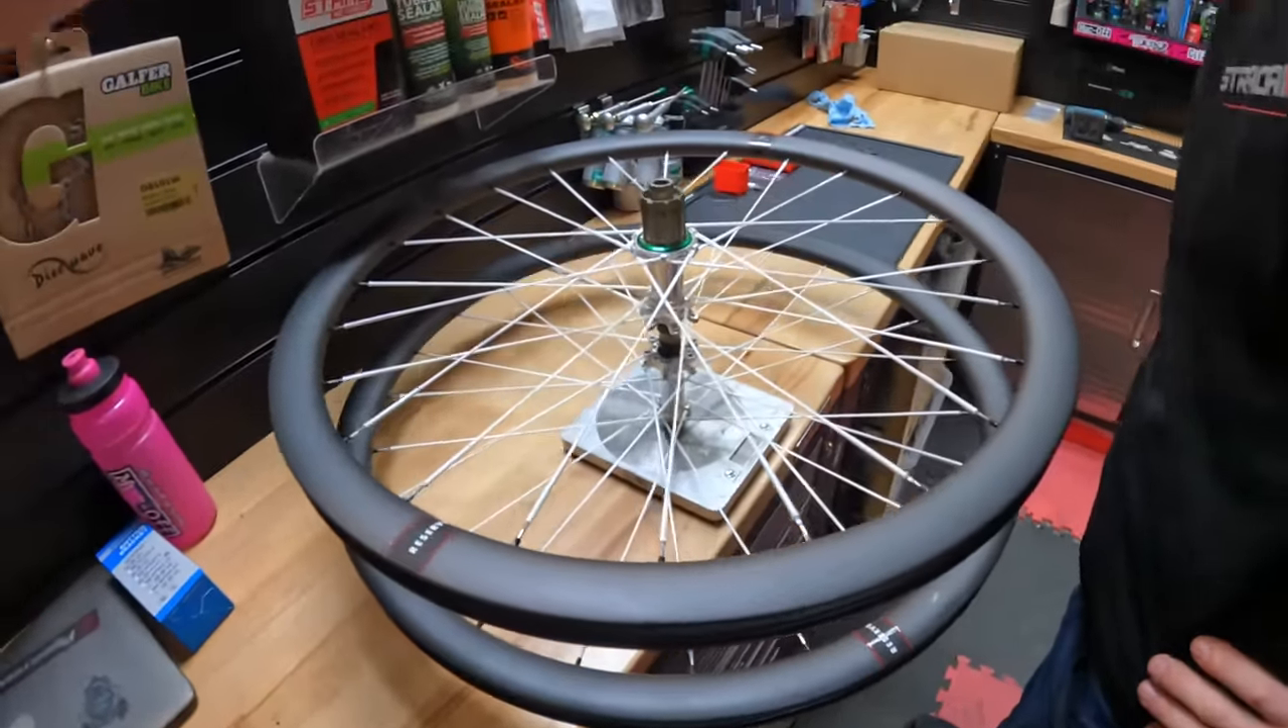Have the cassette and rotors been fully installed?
No.